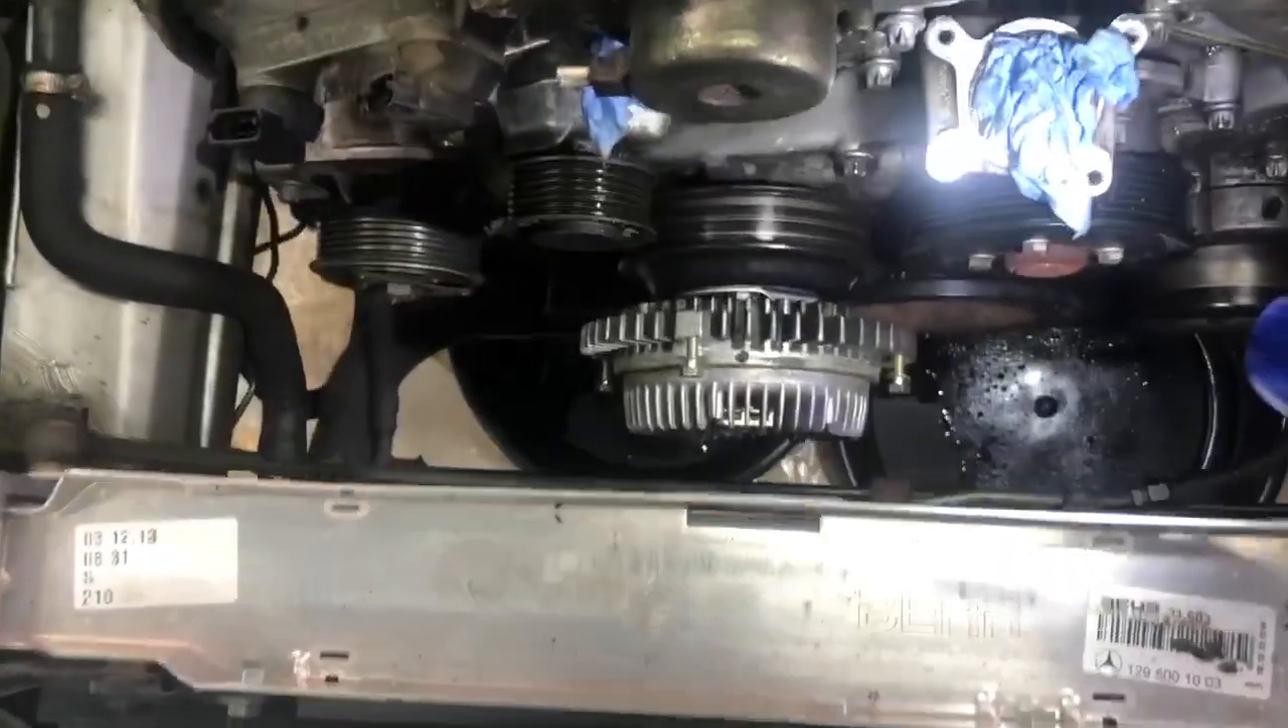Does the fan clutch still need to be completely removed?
Yes.